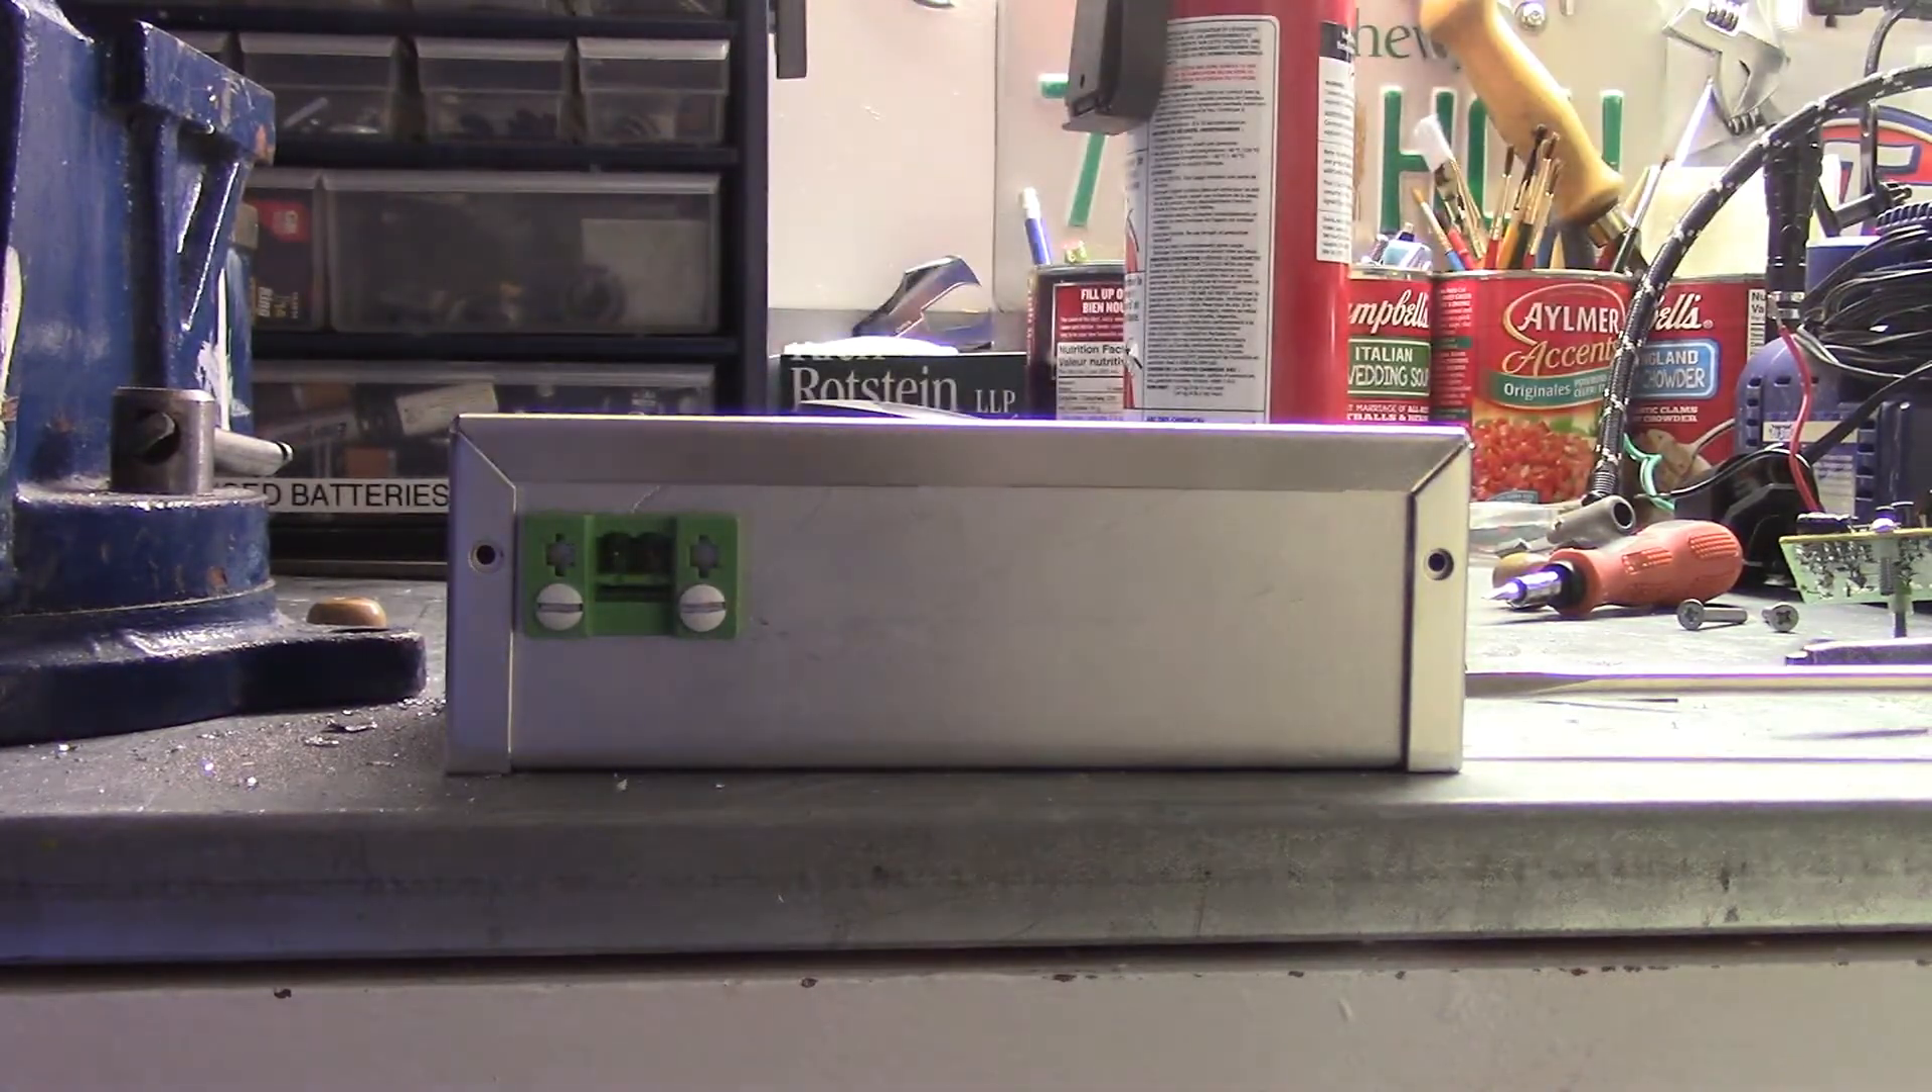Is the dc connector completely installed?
Yes.